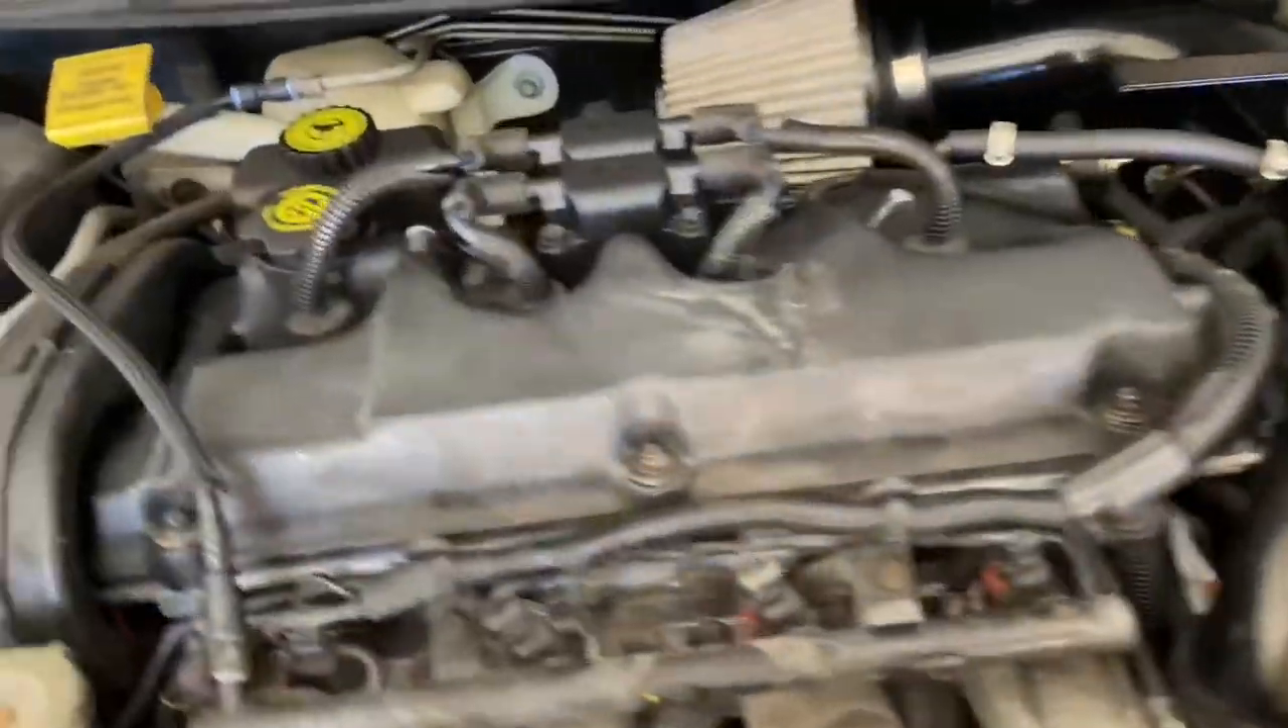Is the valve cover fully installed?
Yes.